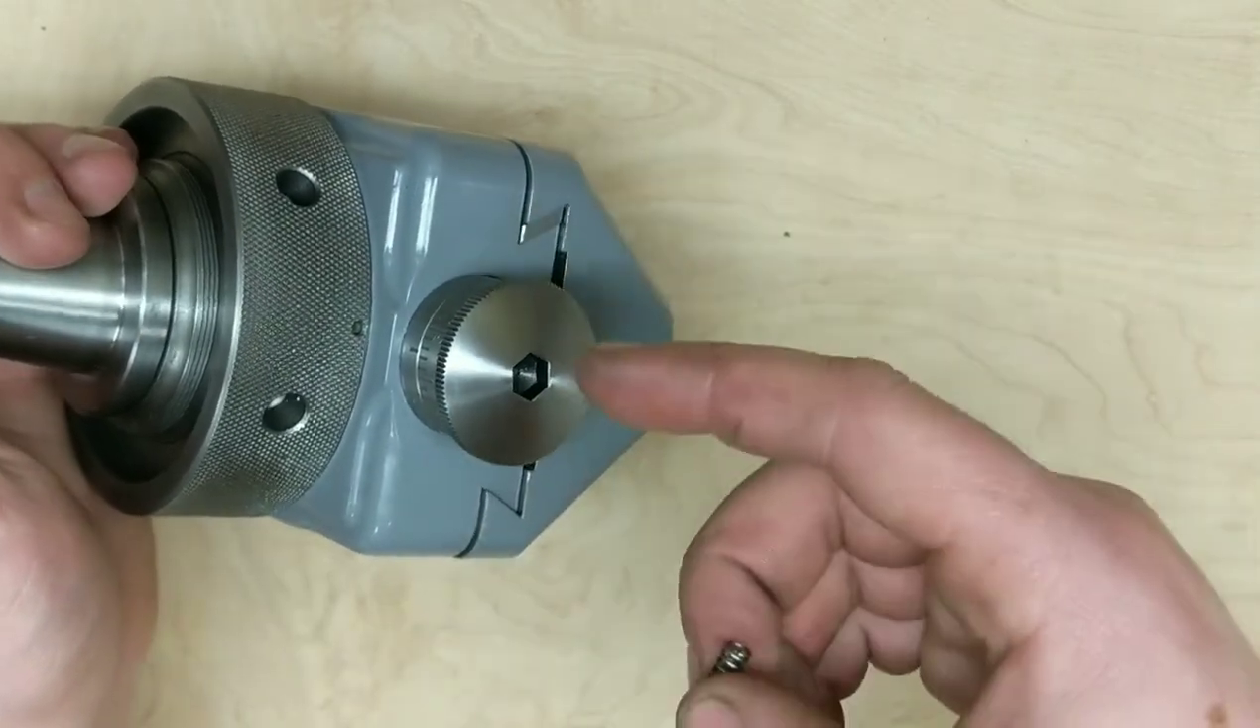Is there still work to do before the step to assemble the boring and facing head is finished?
Yes.